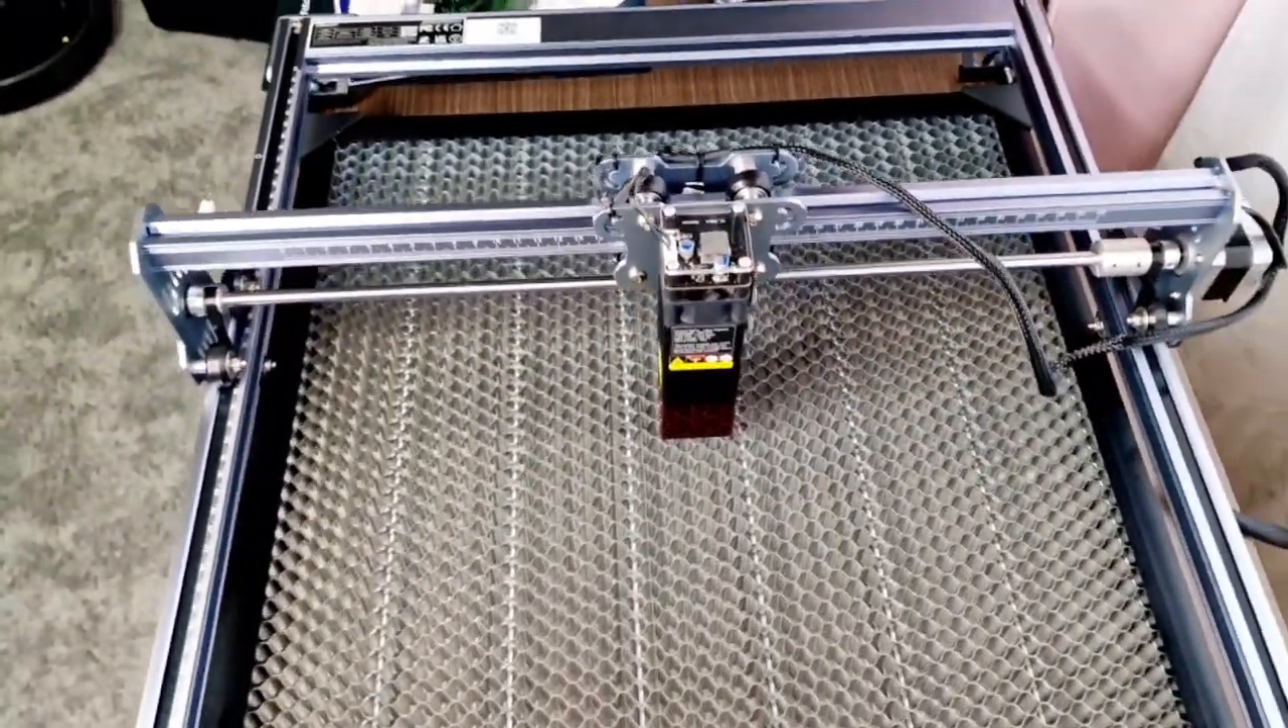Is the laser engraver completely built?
Yes.